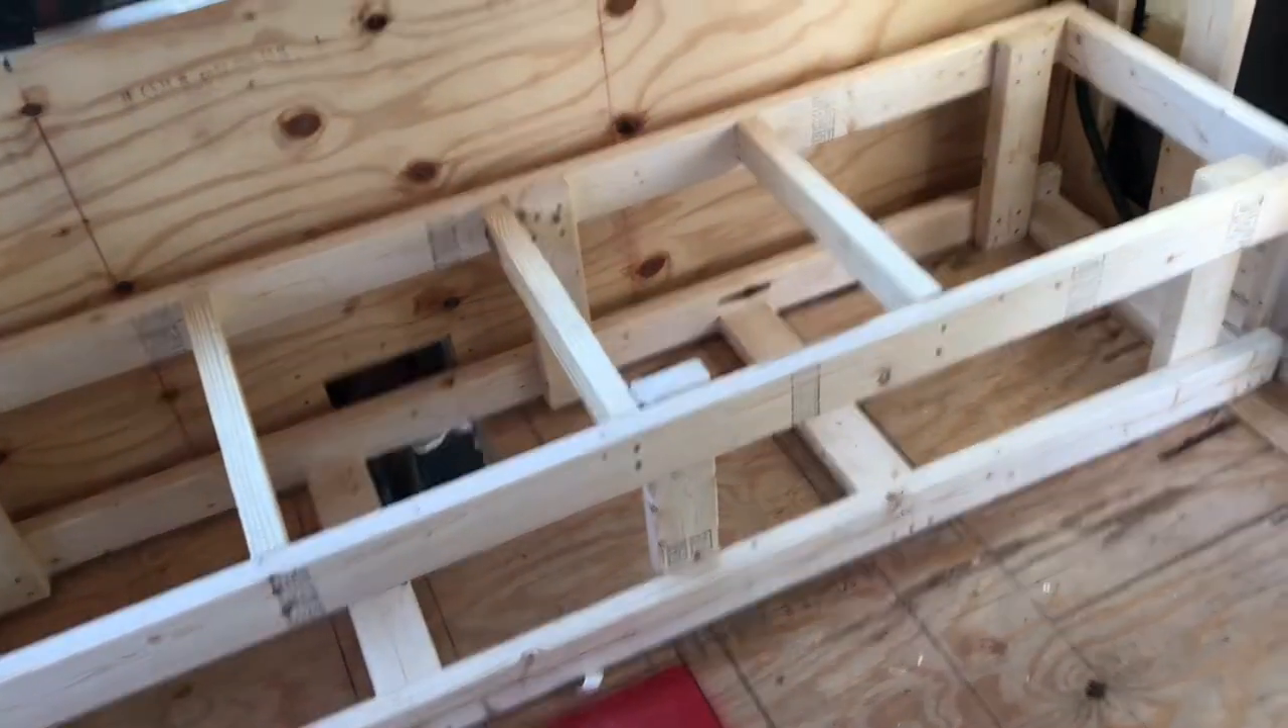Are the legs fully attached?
Yes.